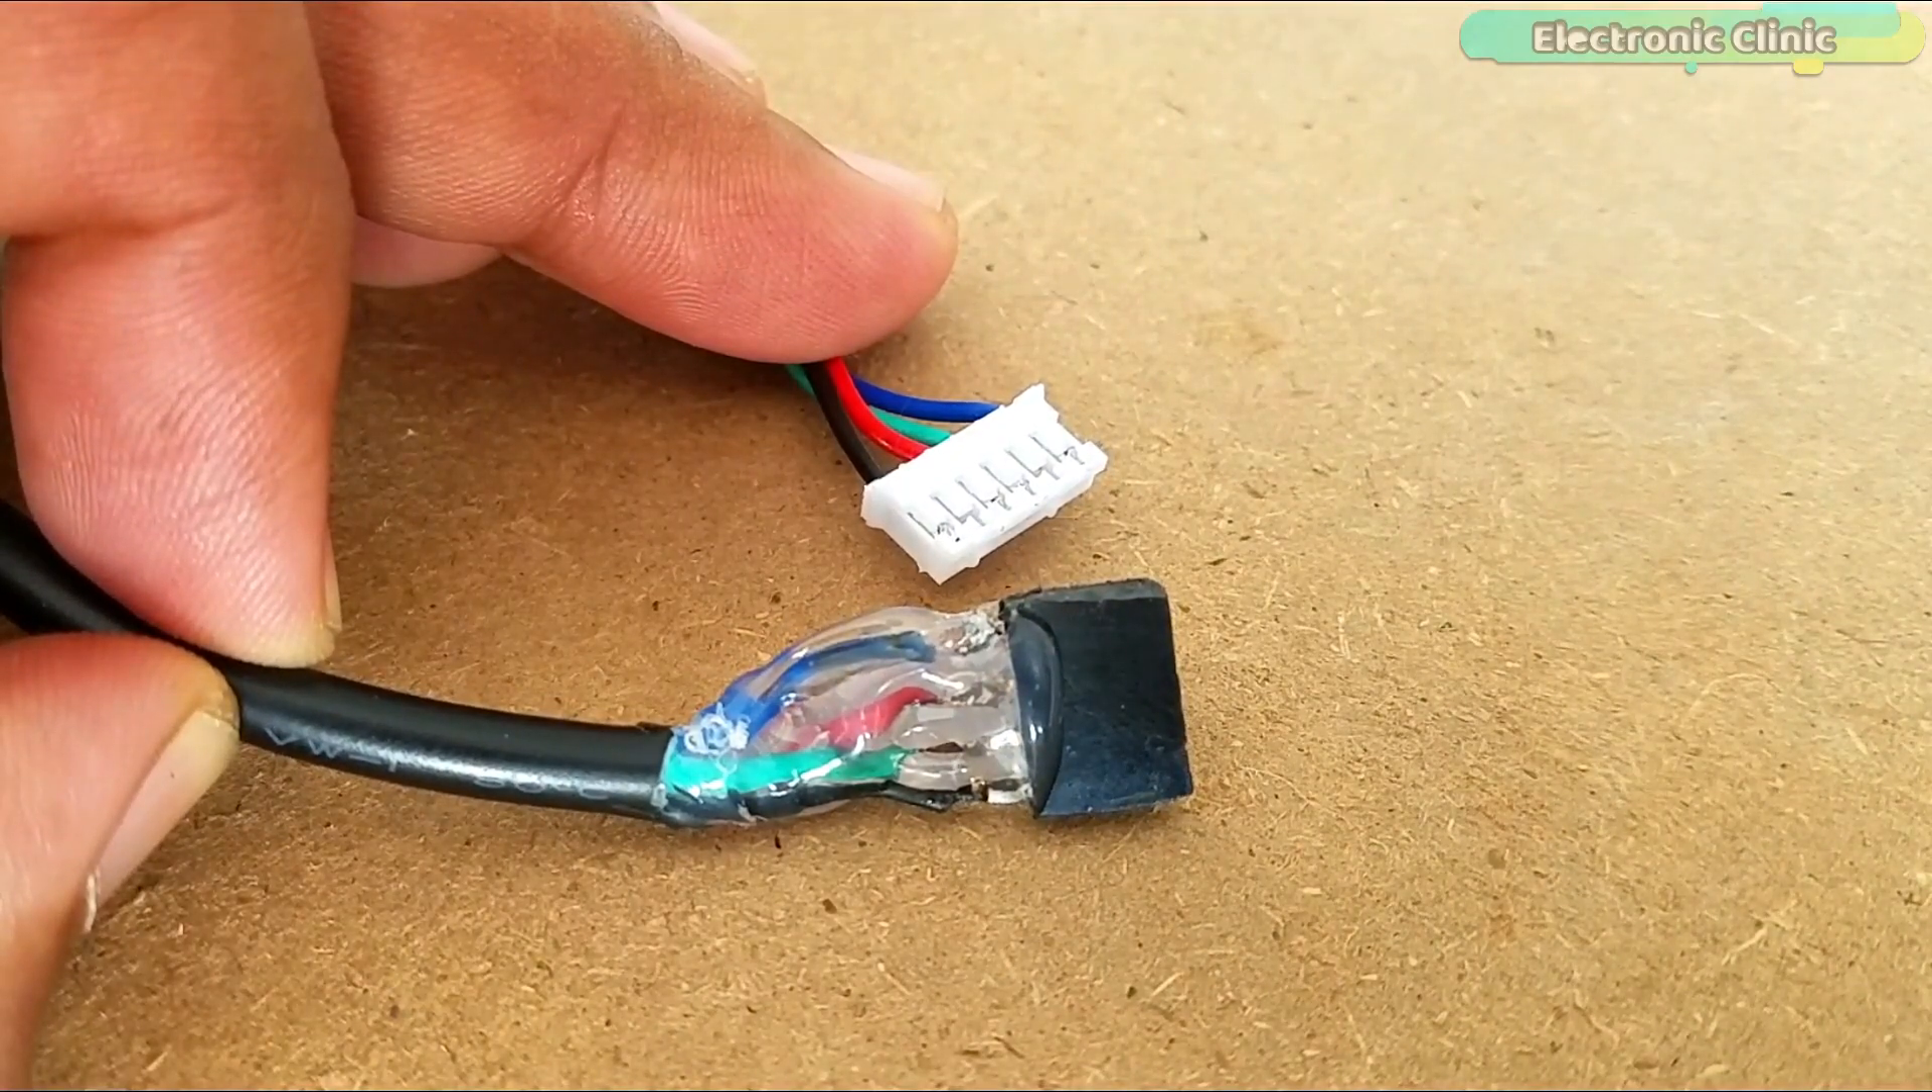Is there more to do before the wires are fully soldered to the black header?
No.